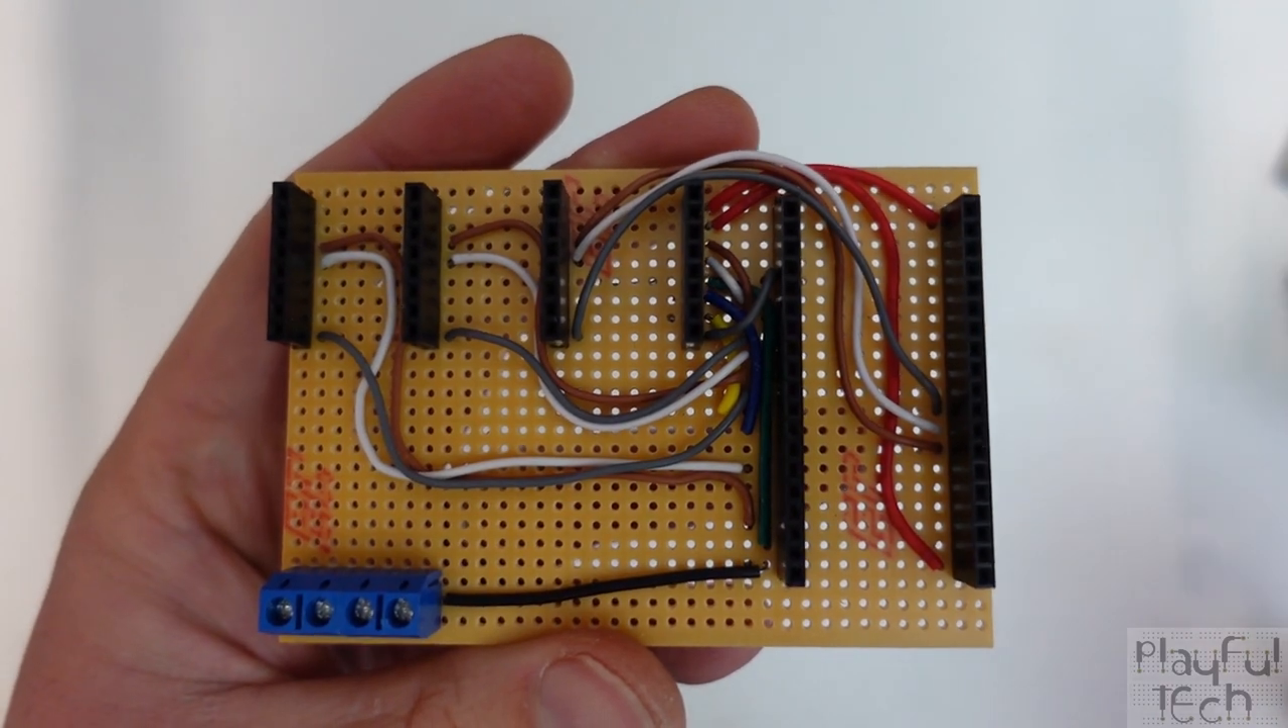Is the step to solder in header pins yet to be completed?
No.